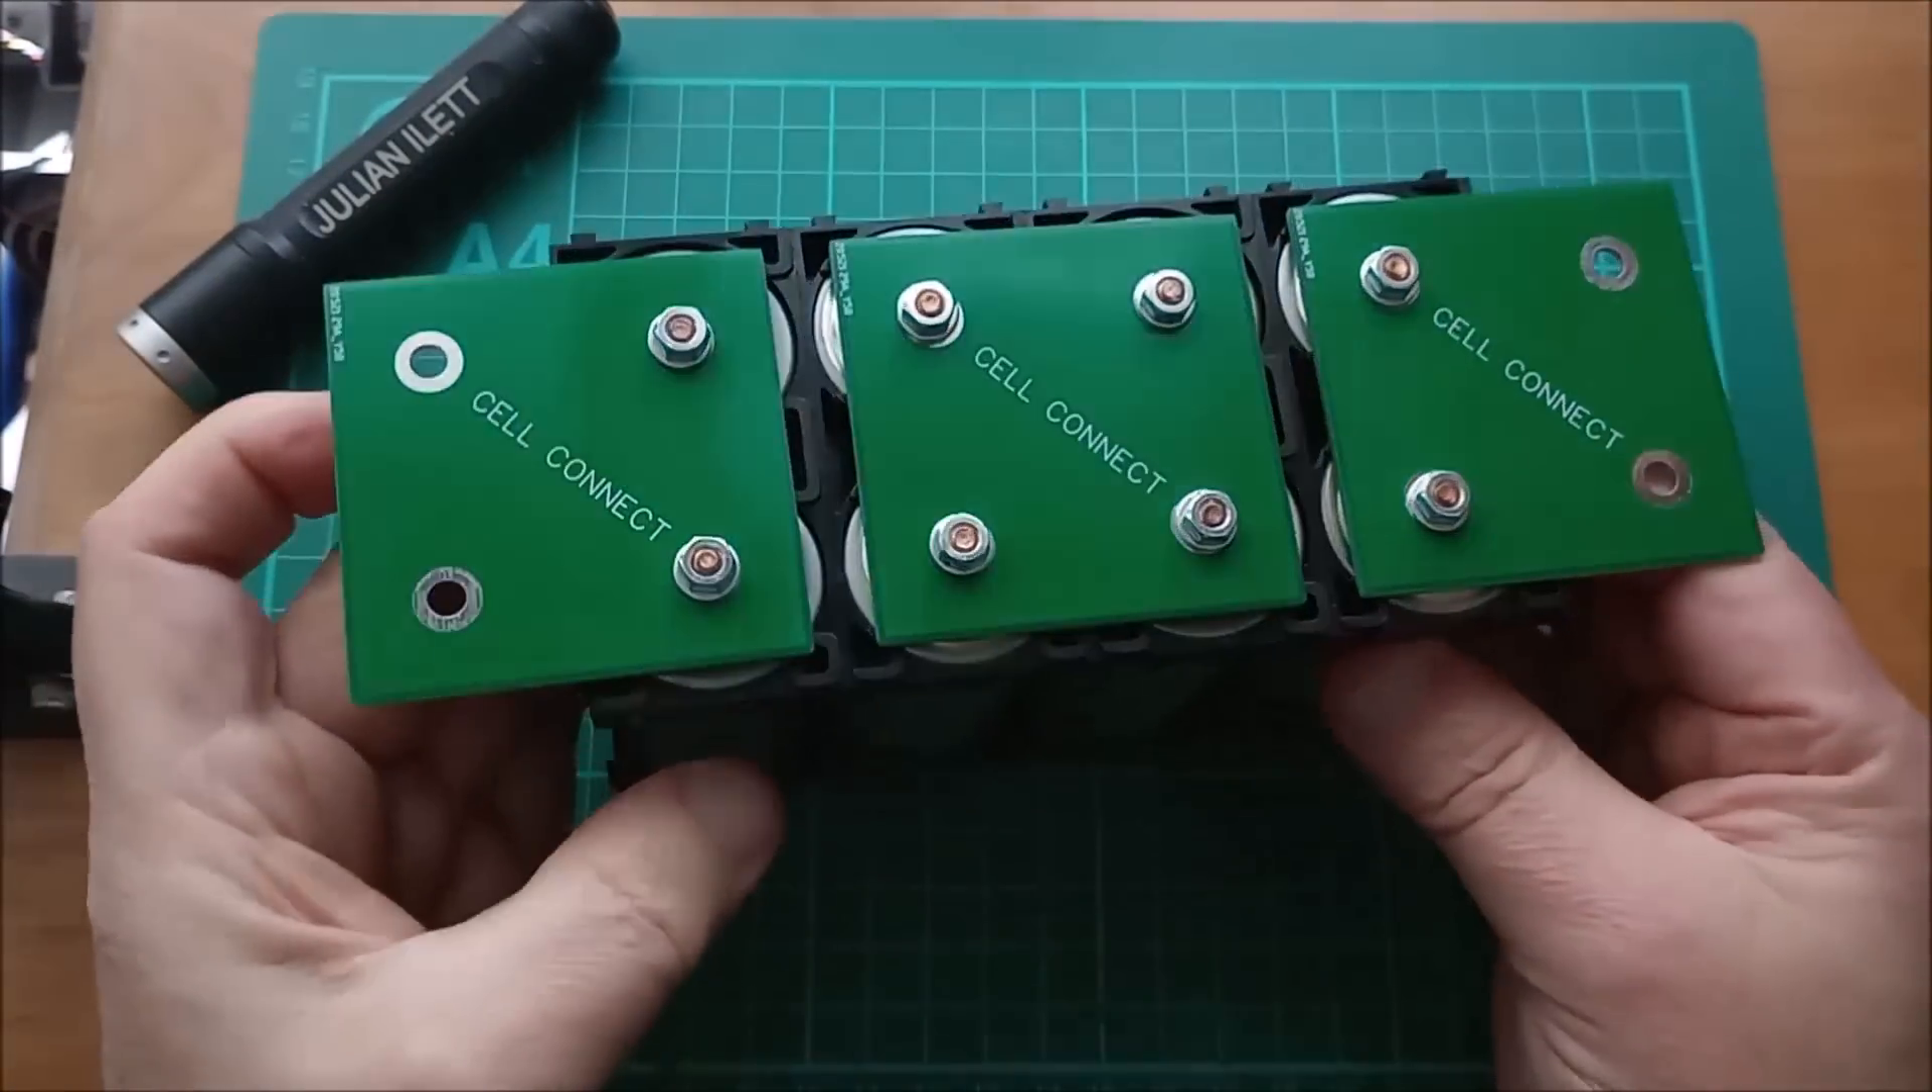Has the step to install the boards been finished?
Yes.